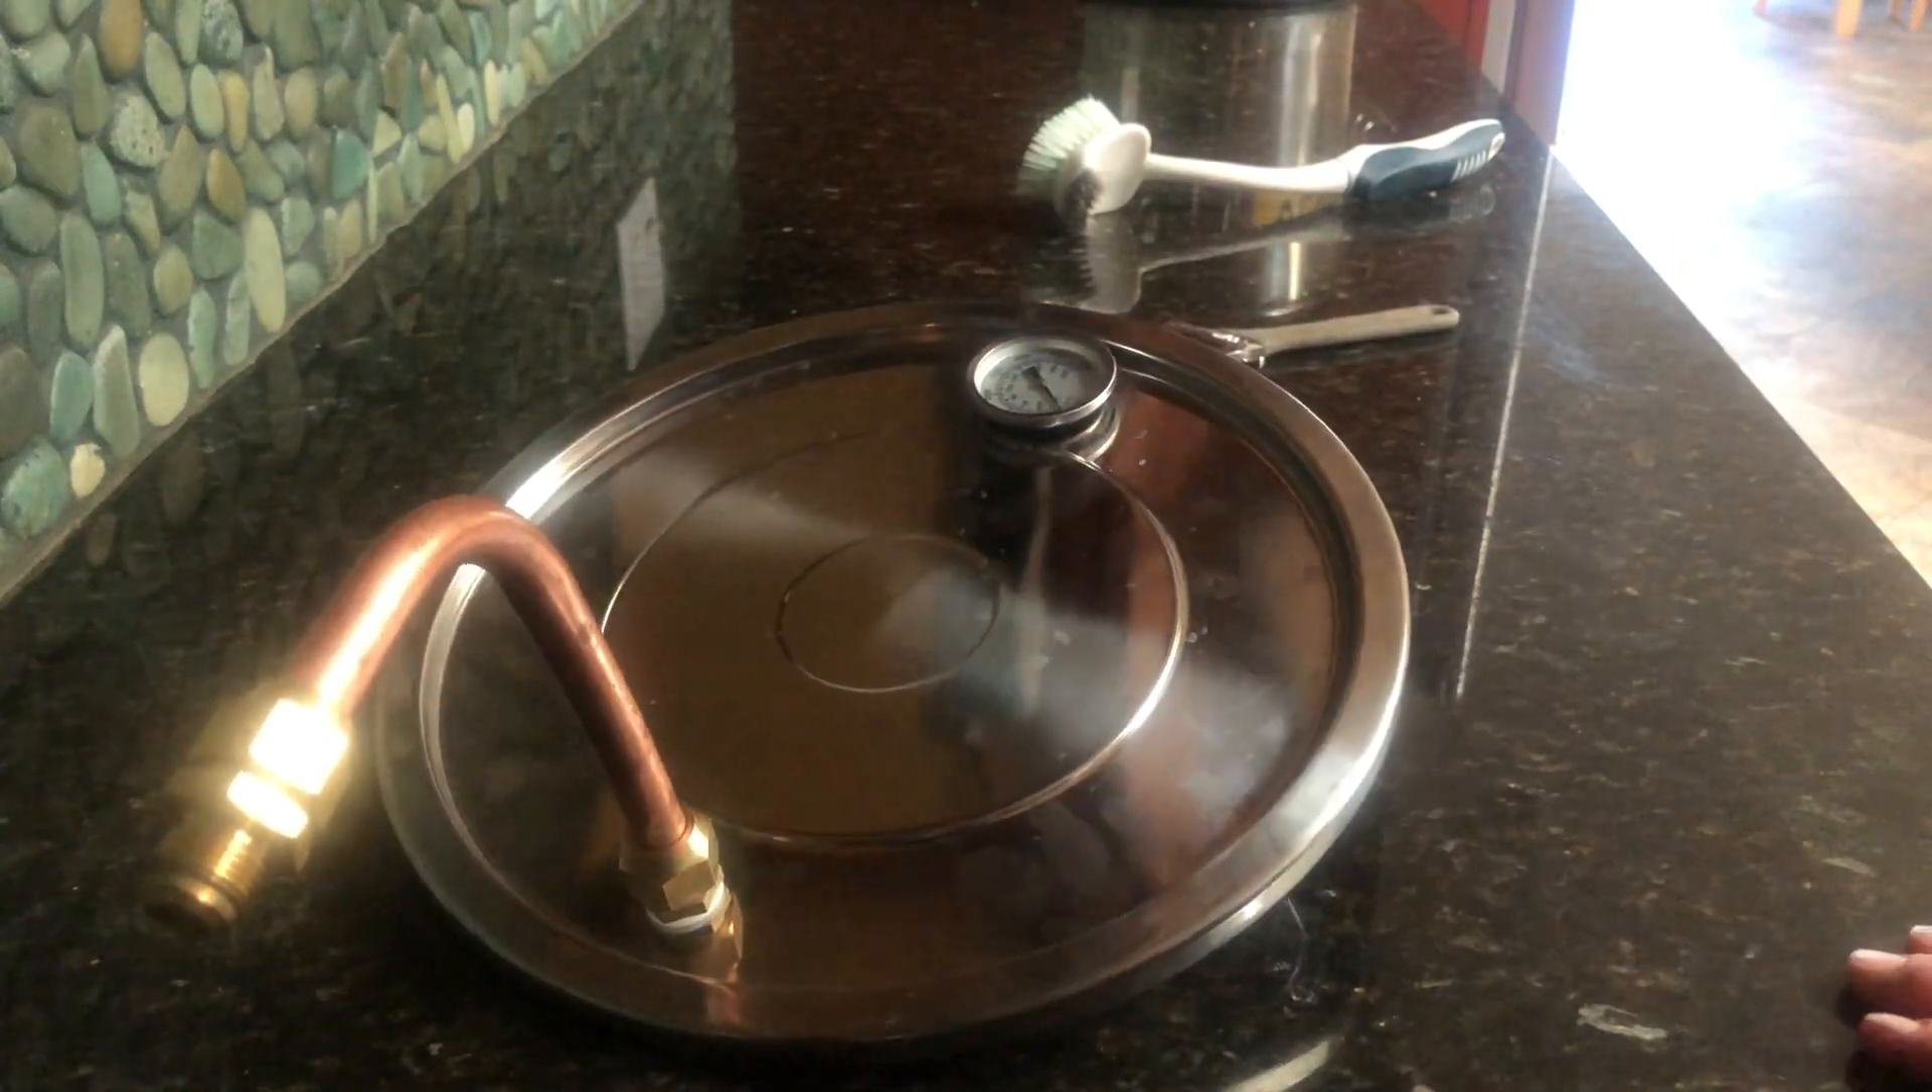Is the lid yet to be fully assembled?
No.